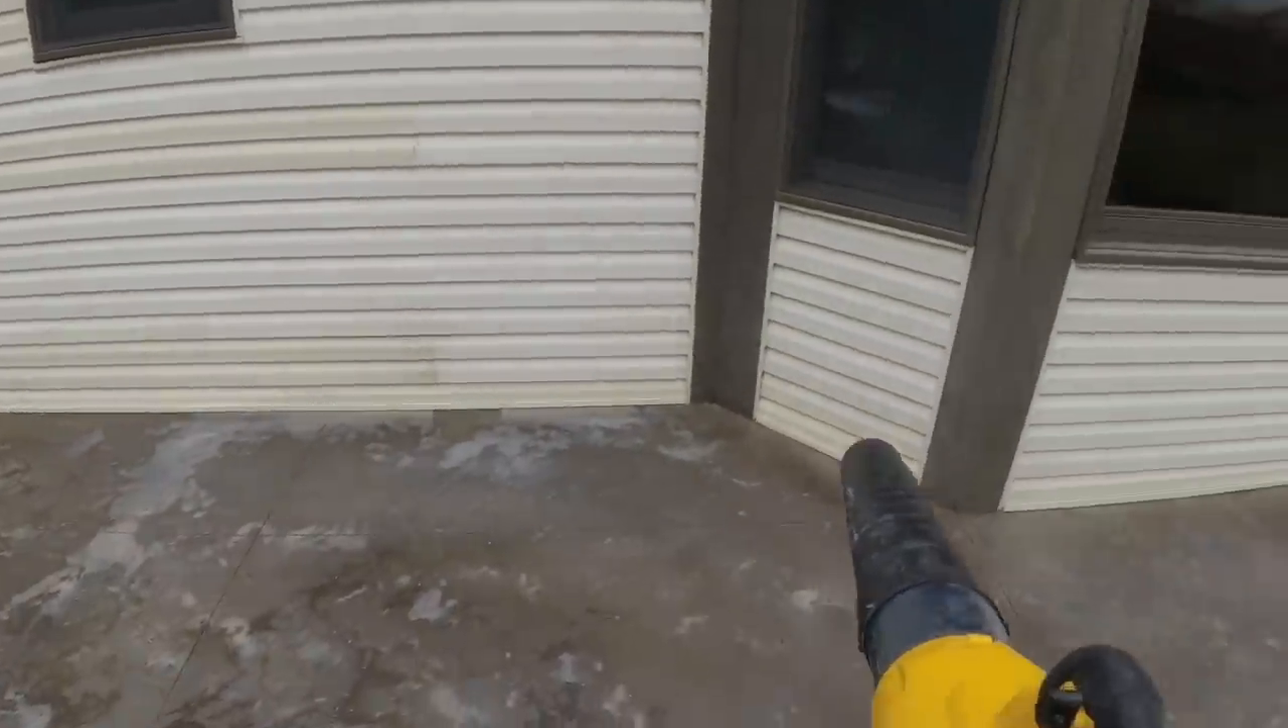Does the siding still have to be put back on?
No.